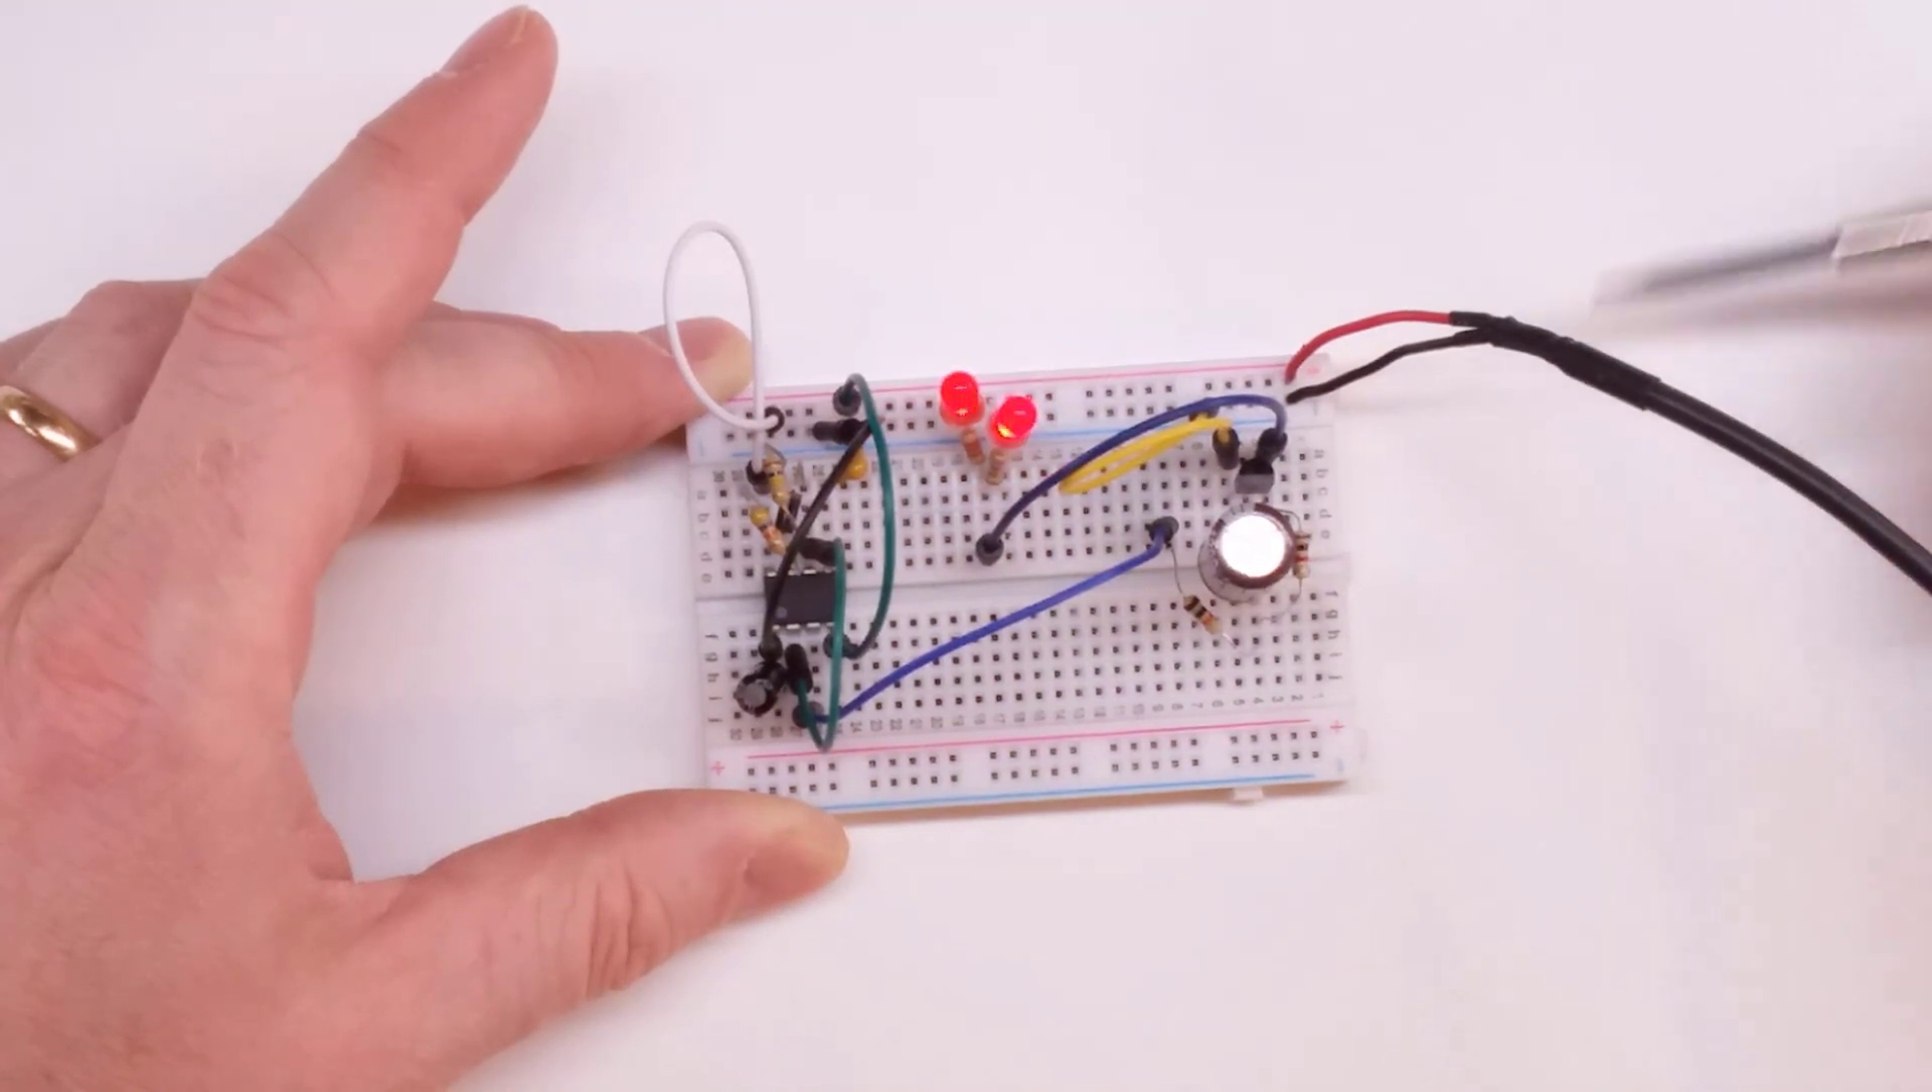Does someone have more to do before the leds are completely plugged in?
No.